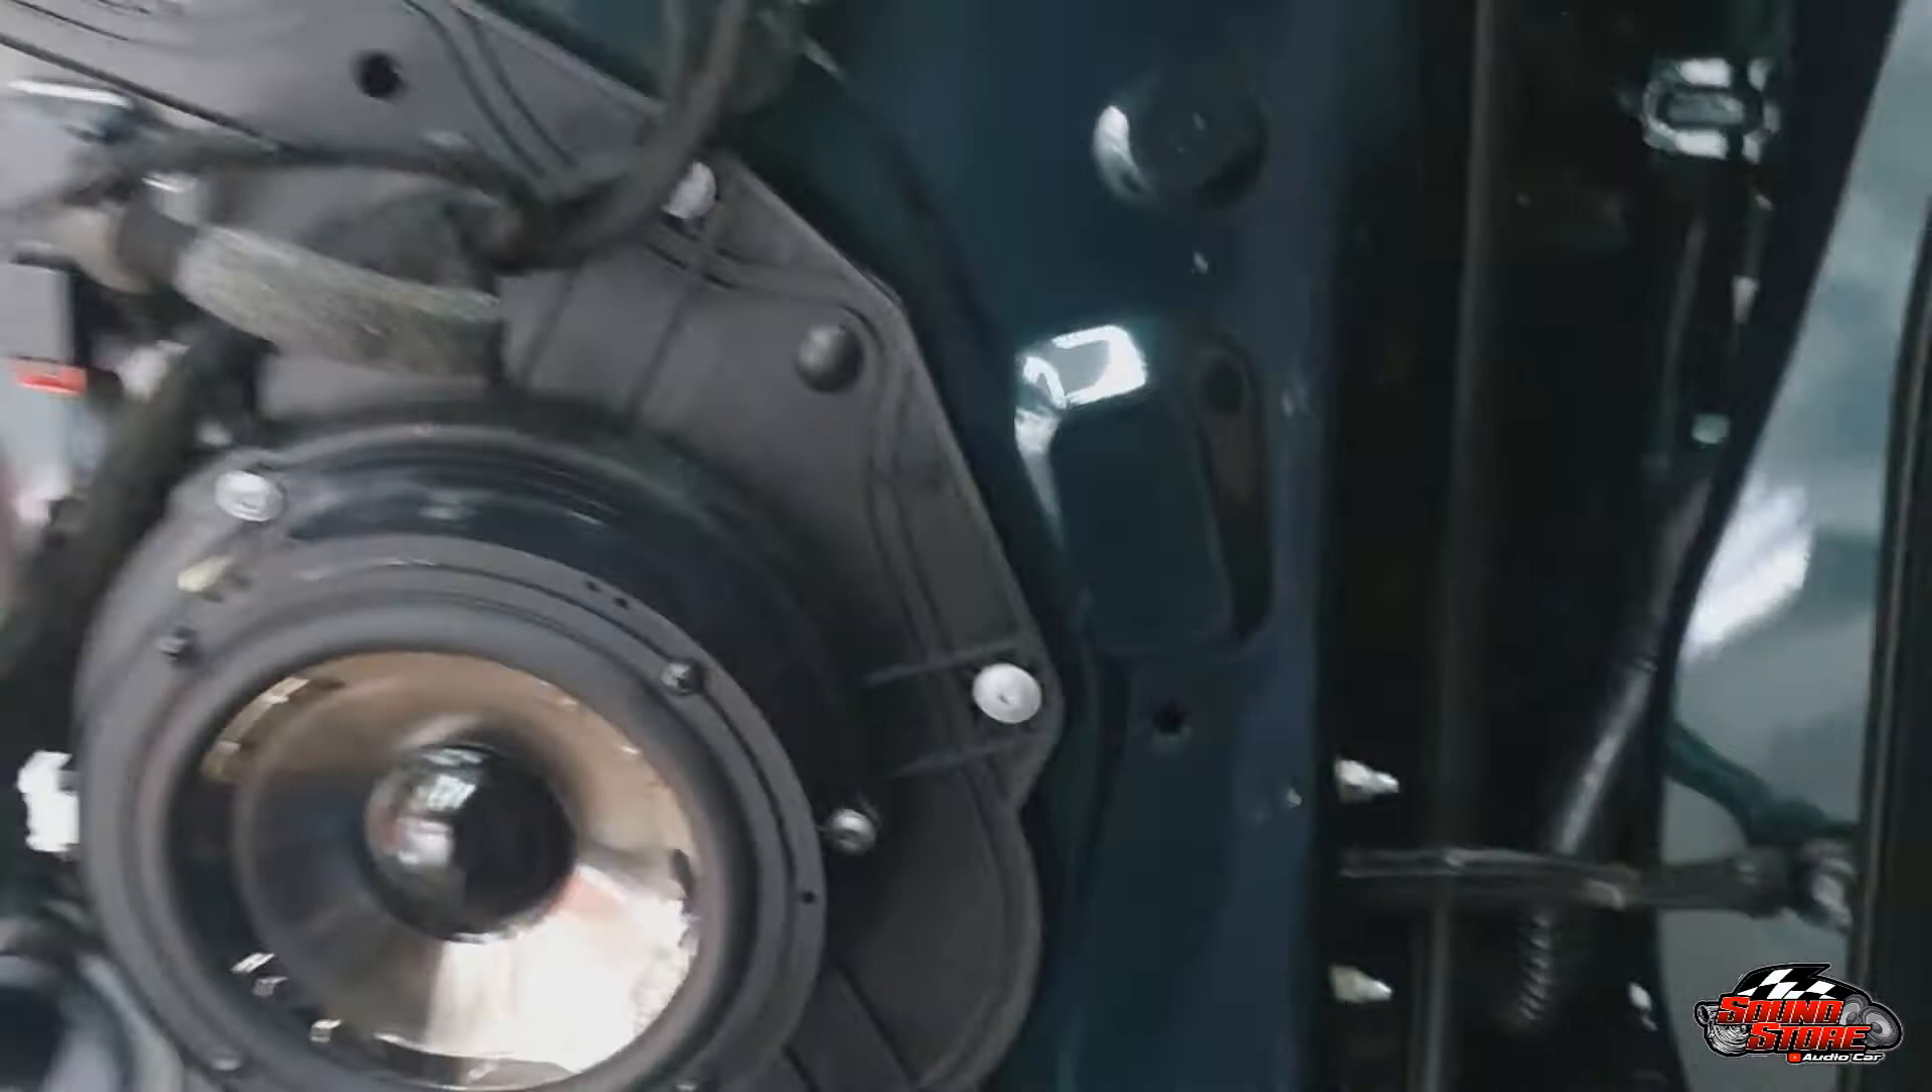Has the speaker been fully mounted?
Yes.